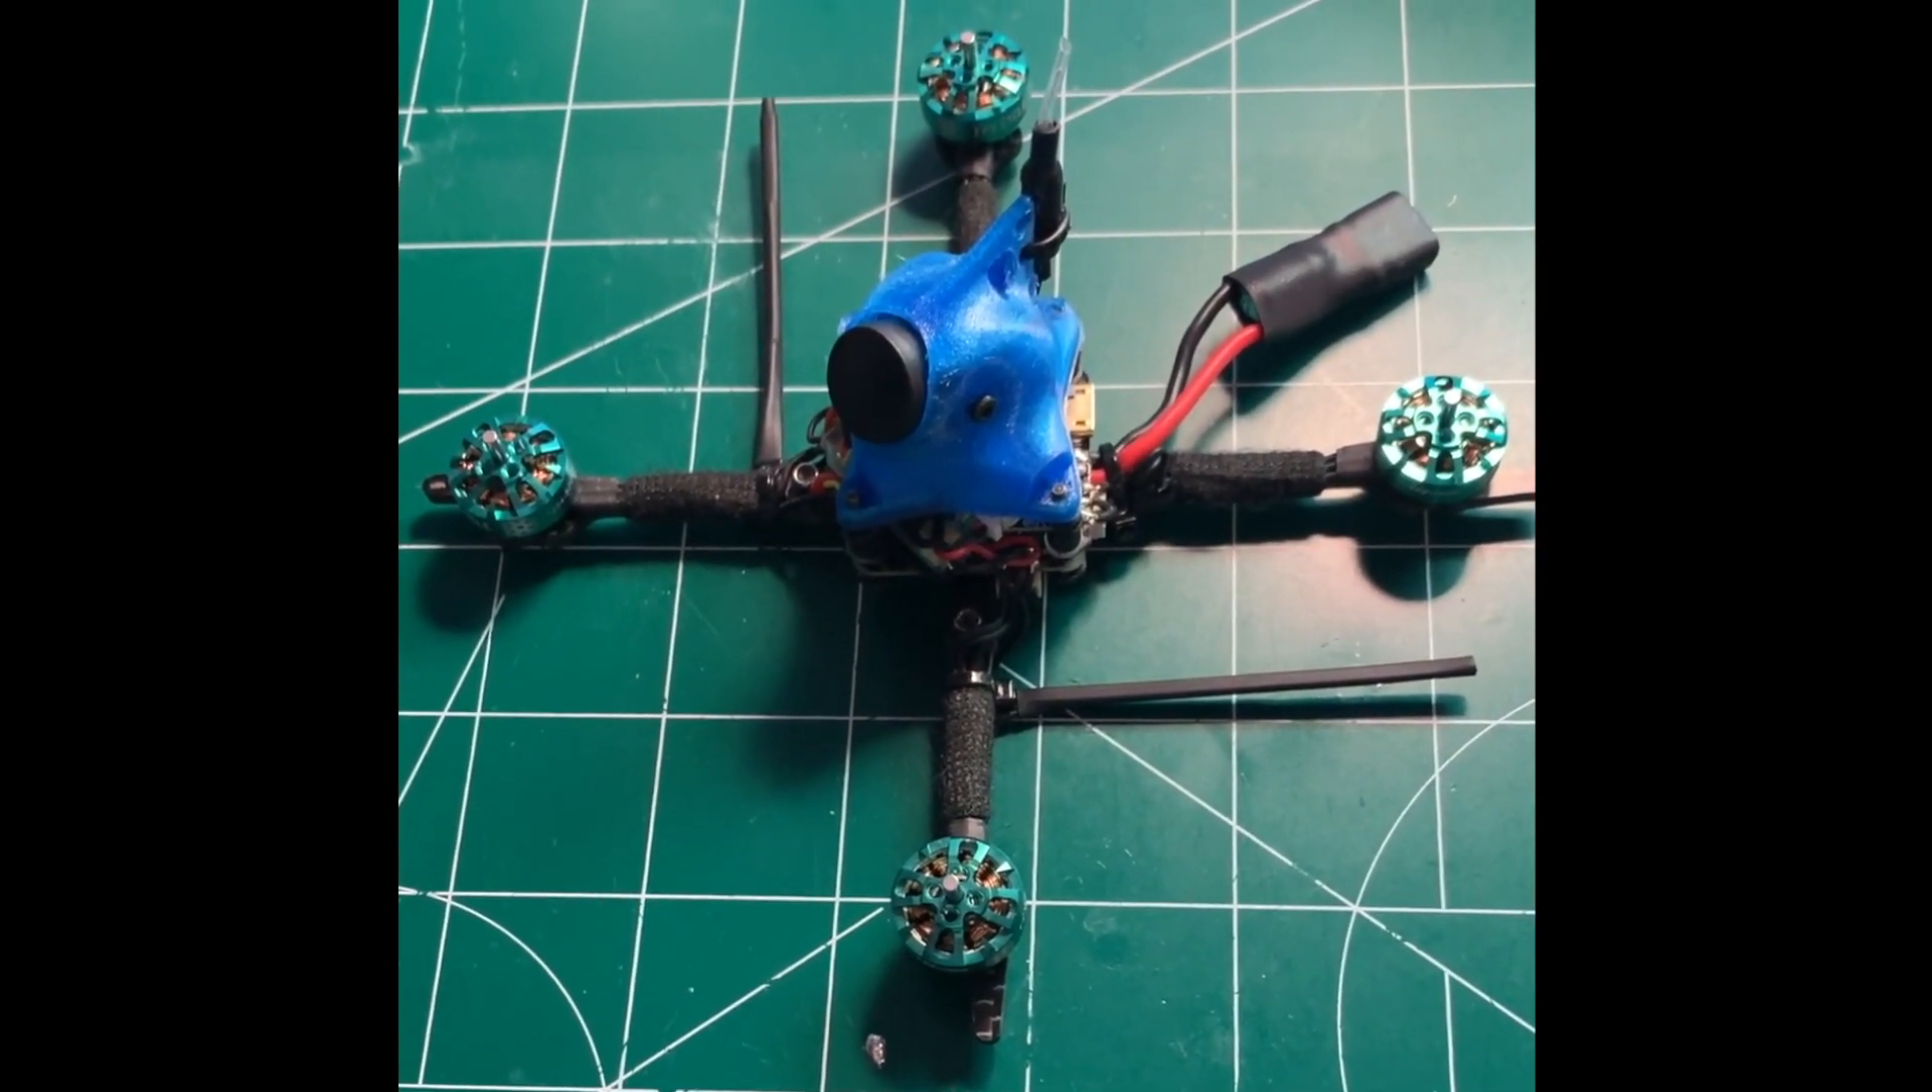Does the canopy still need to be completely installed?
No.